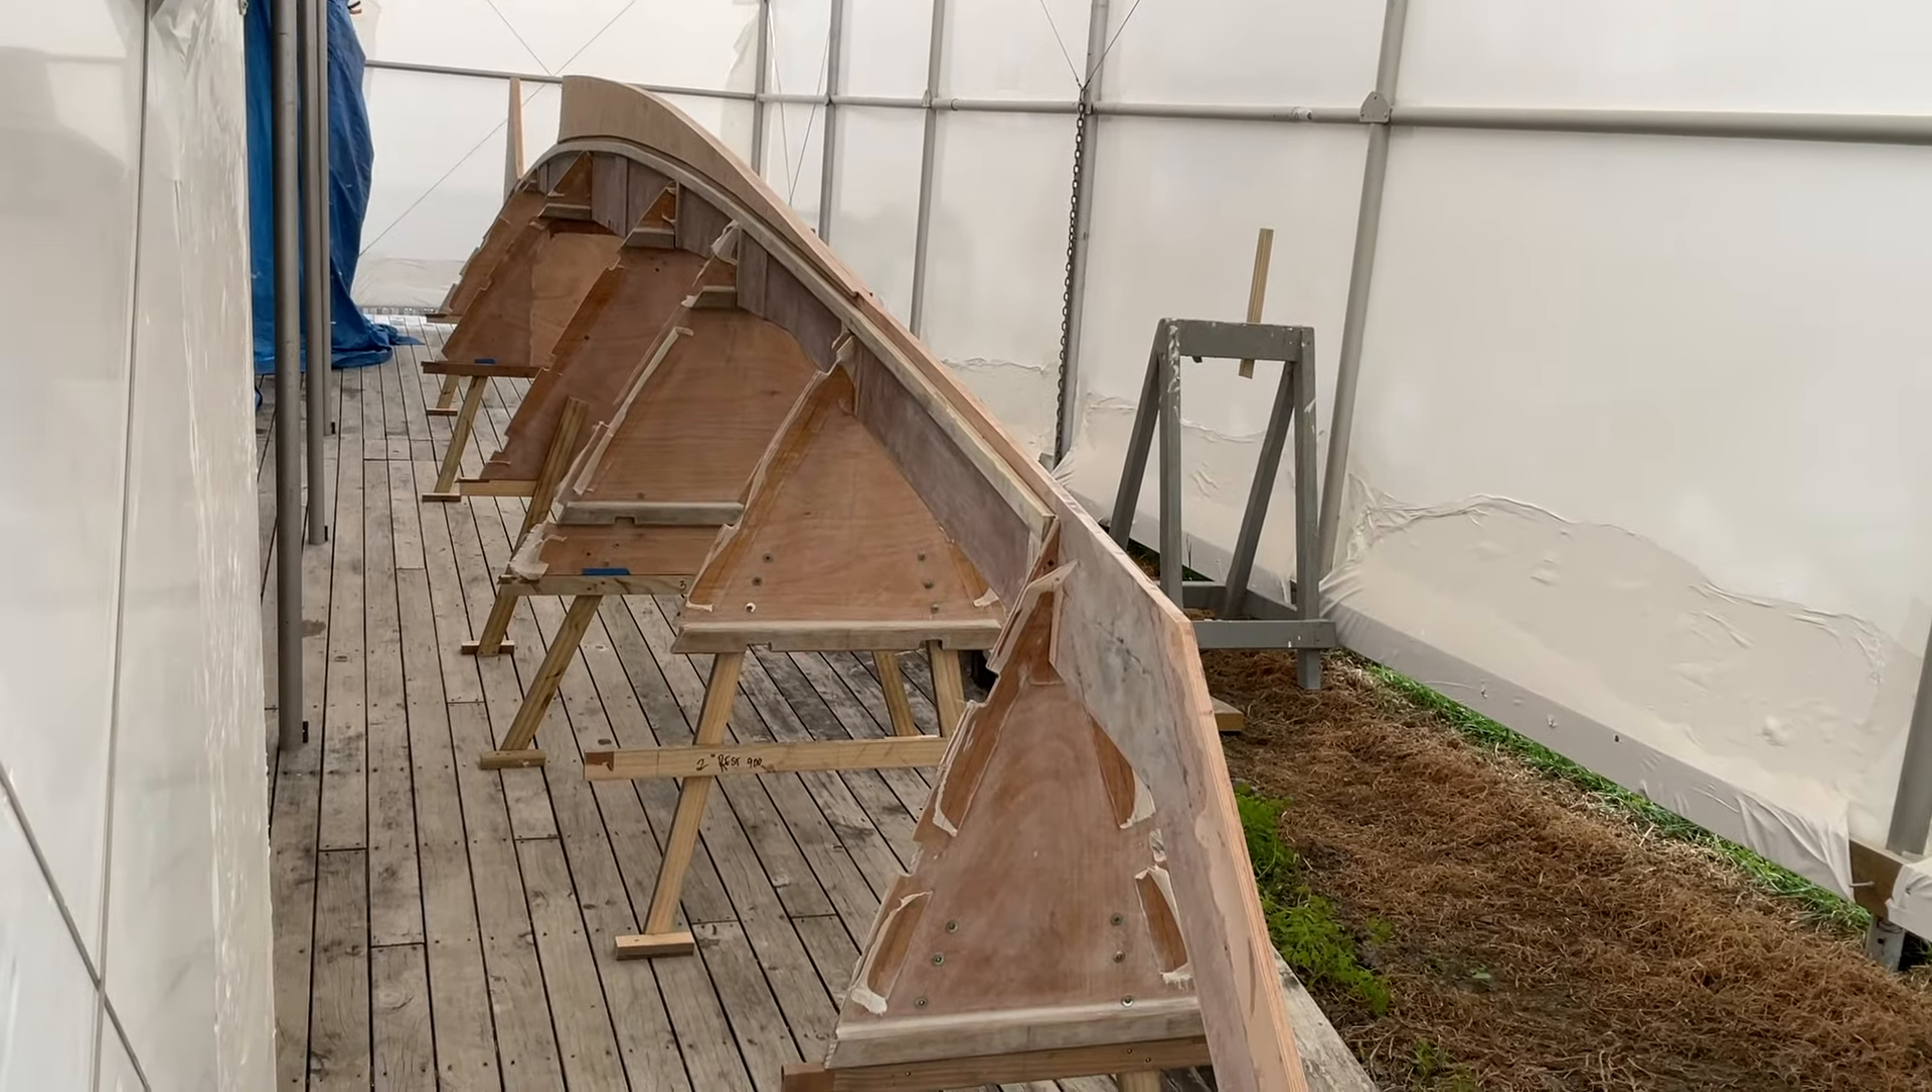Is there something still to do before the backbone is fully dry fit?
No.